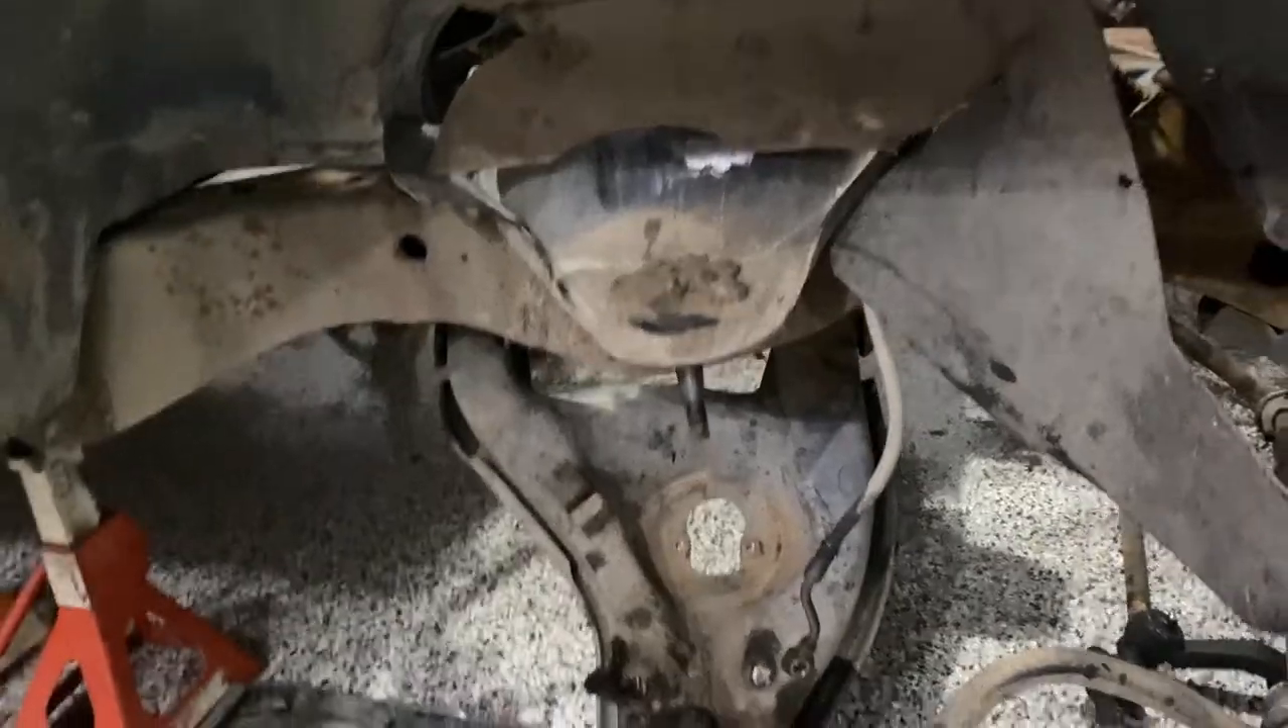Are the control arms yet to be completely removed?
Yes.